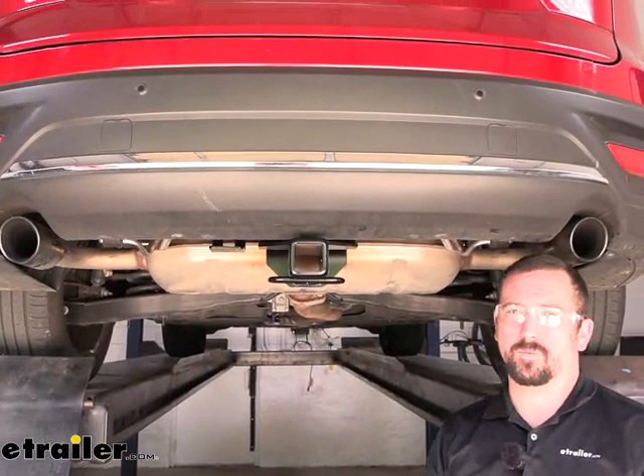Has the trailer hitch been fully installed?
Yes.